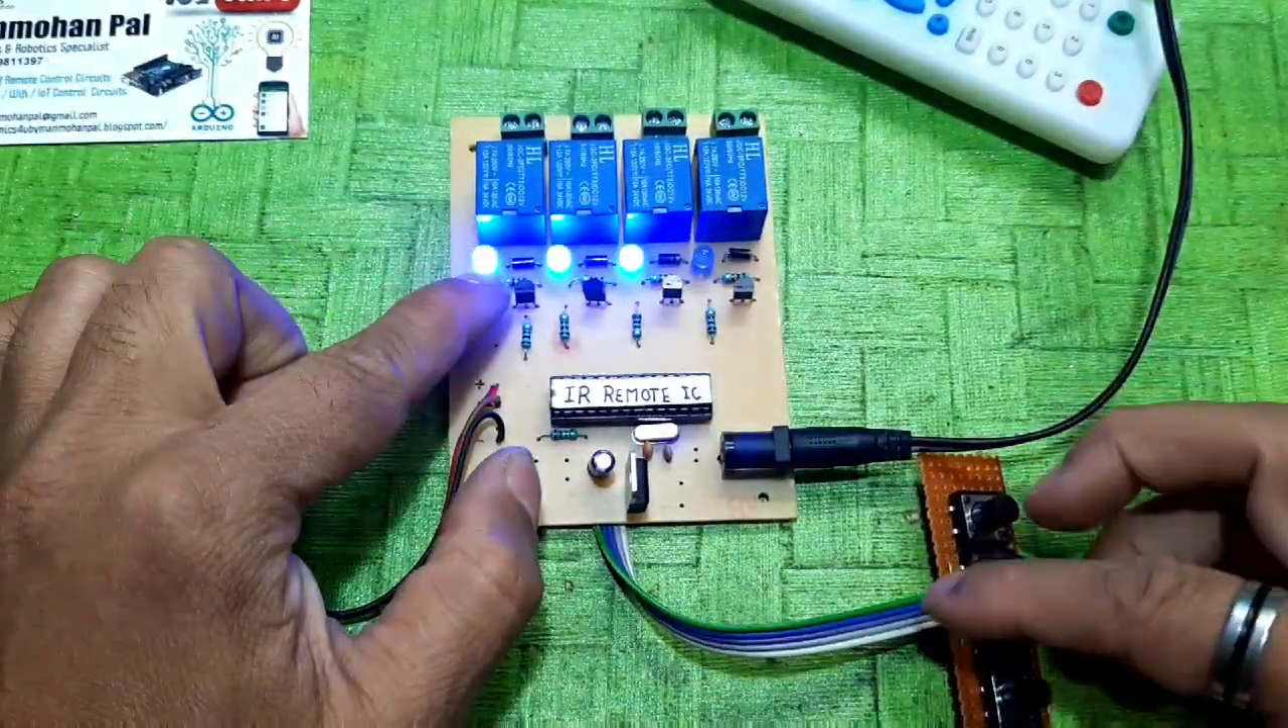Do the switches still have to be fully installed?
No.